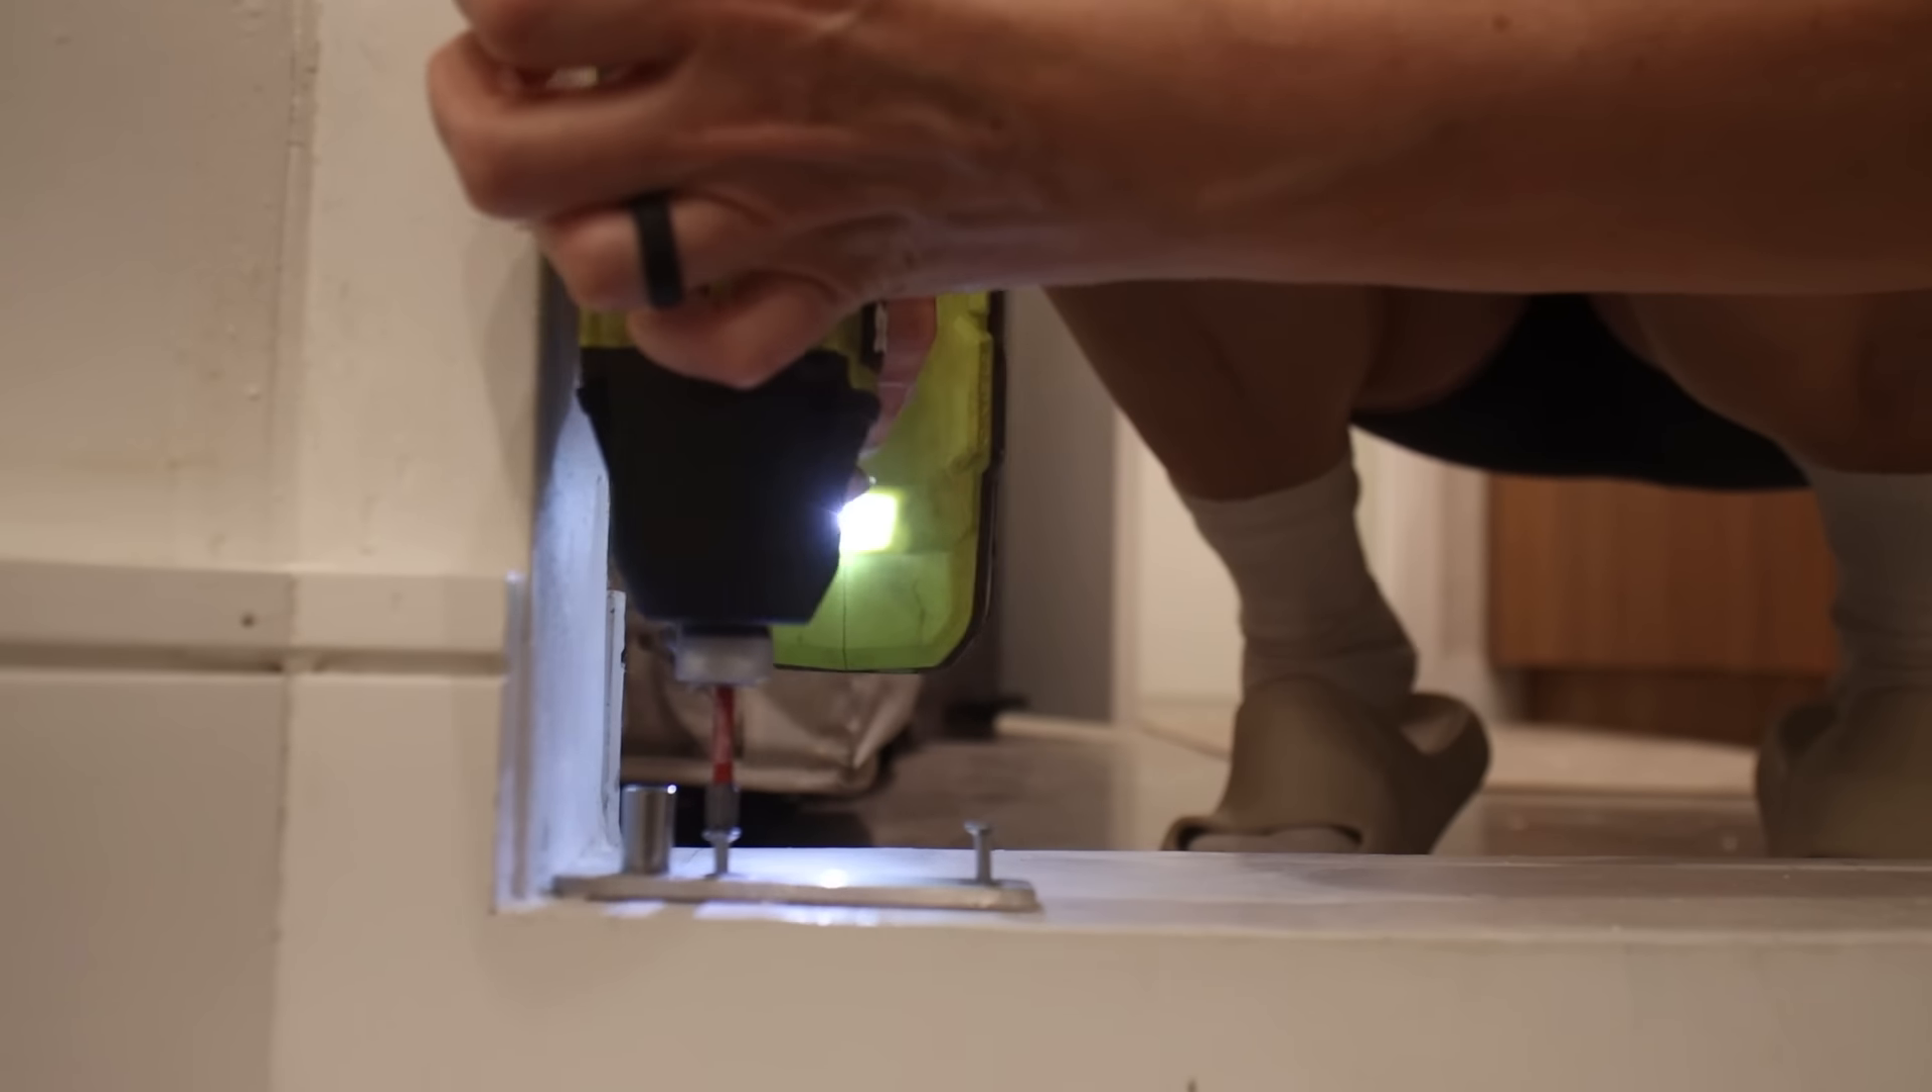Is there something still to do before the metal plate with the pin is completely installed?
Yes.